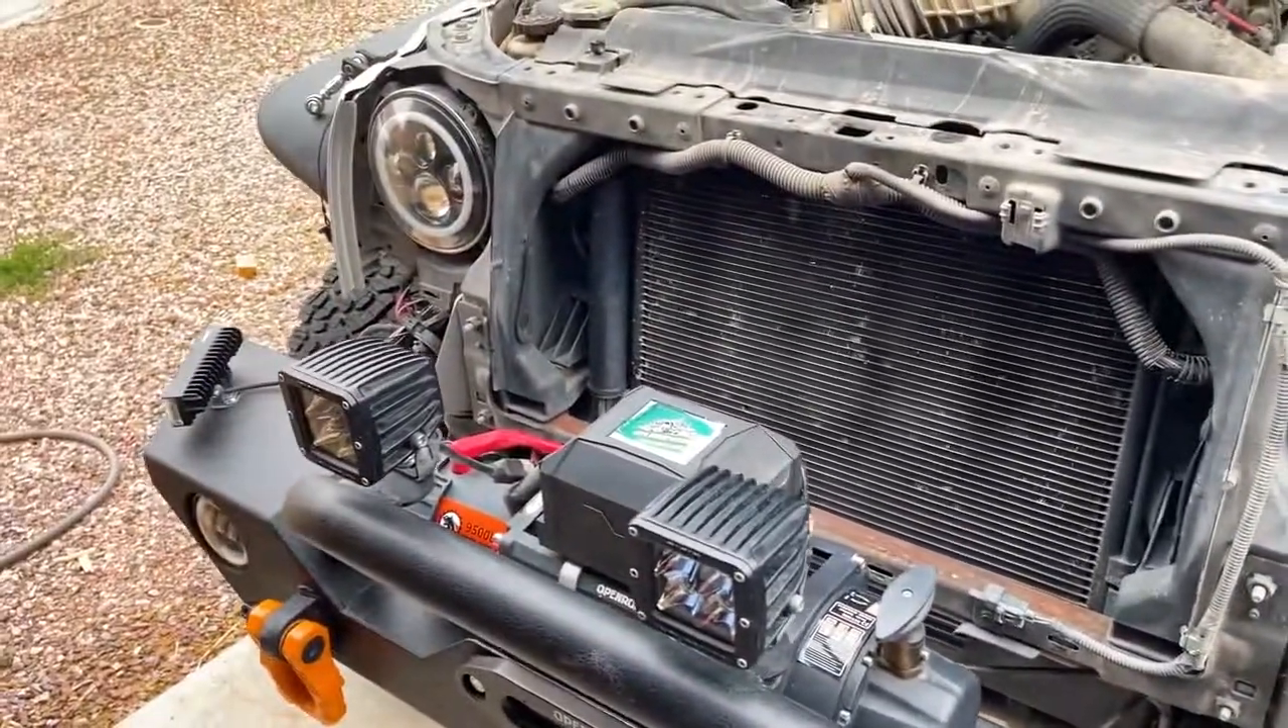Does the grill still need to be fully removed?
No.